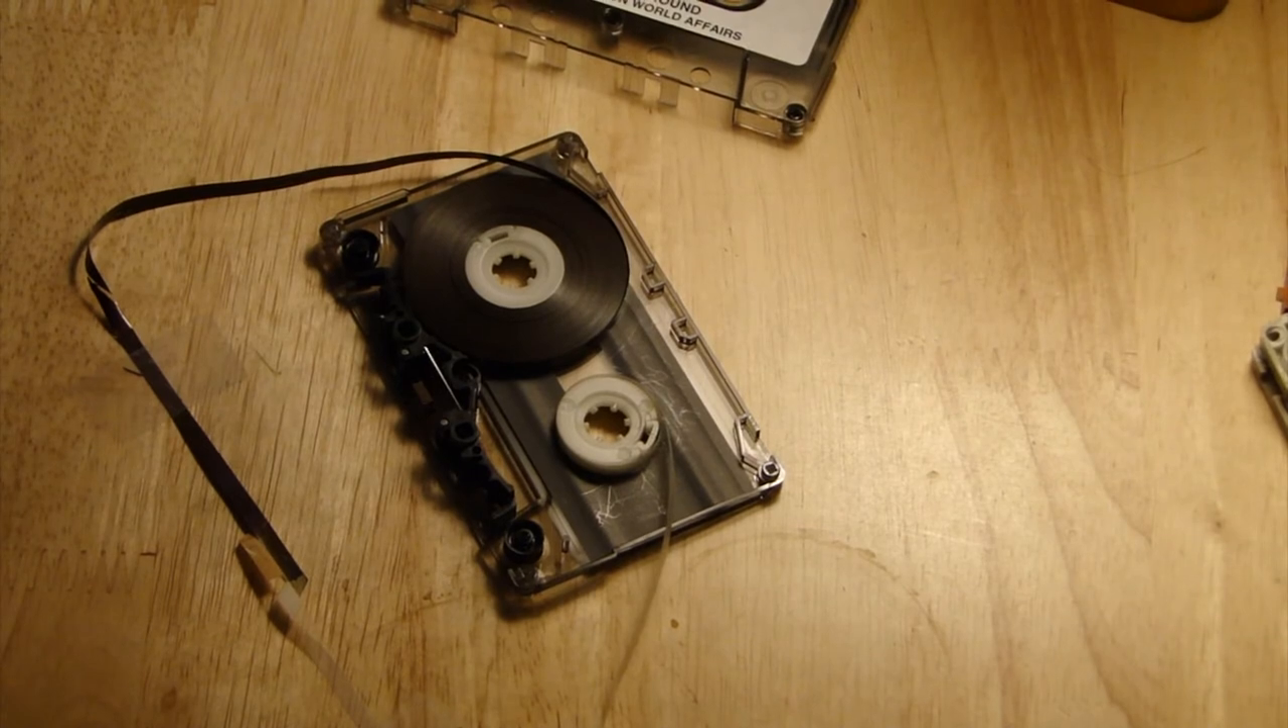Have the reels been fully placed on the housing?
Yes.